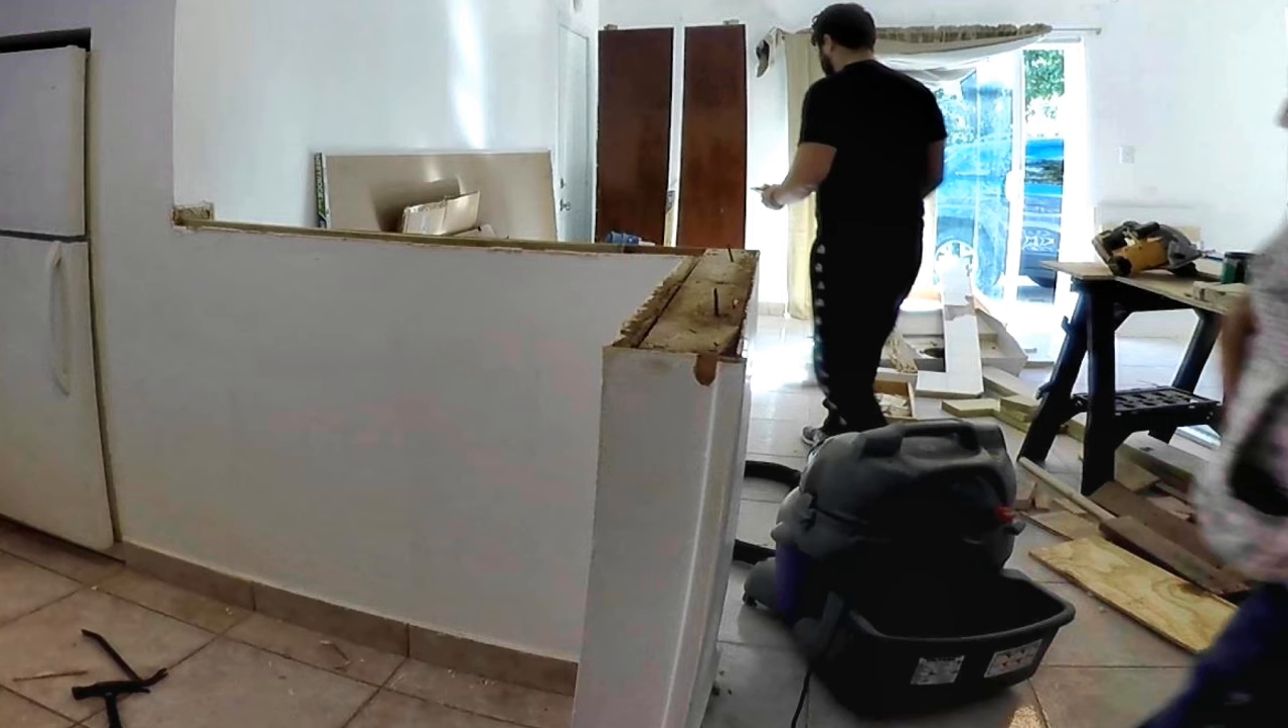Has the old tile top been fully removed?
Yes.